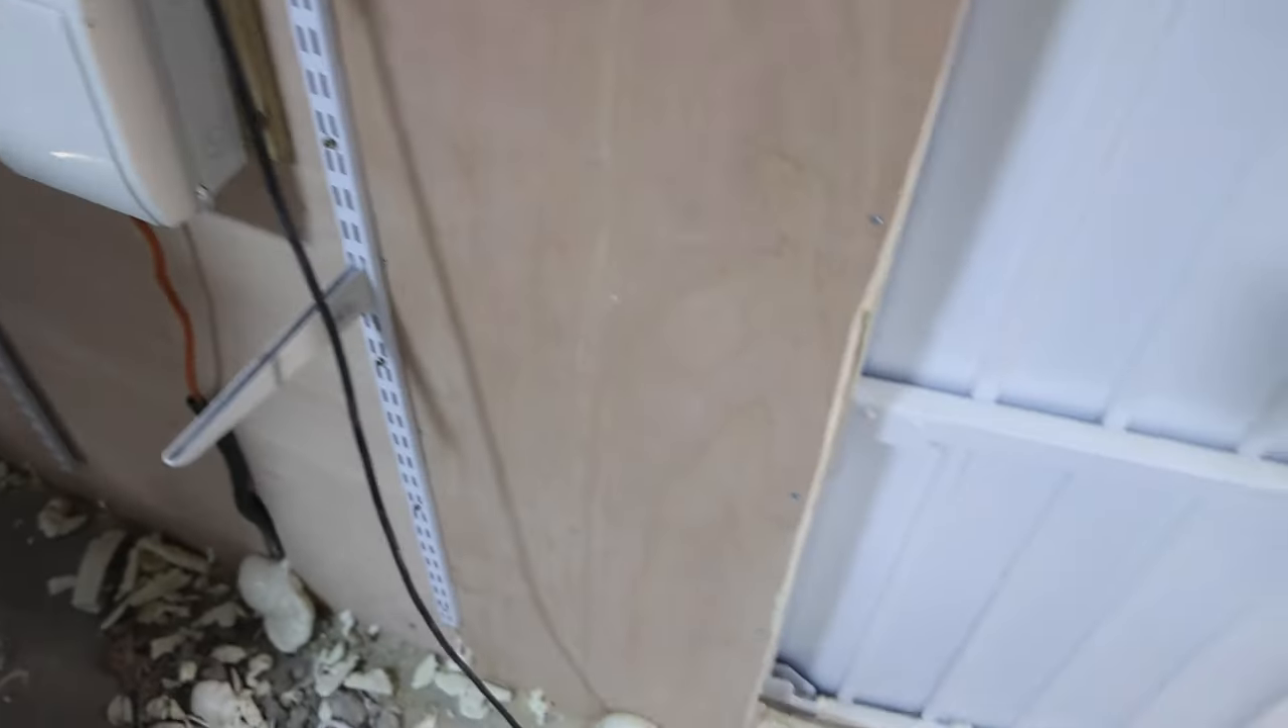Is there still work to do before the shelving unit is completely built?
Yes.